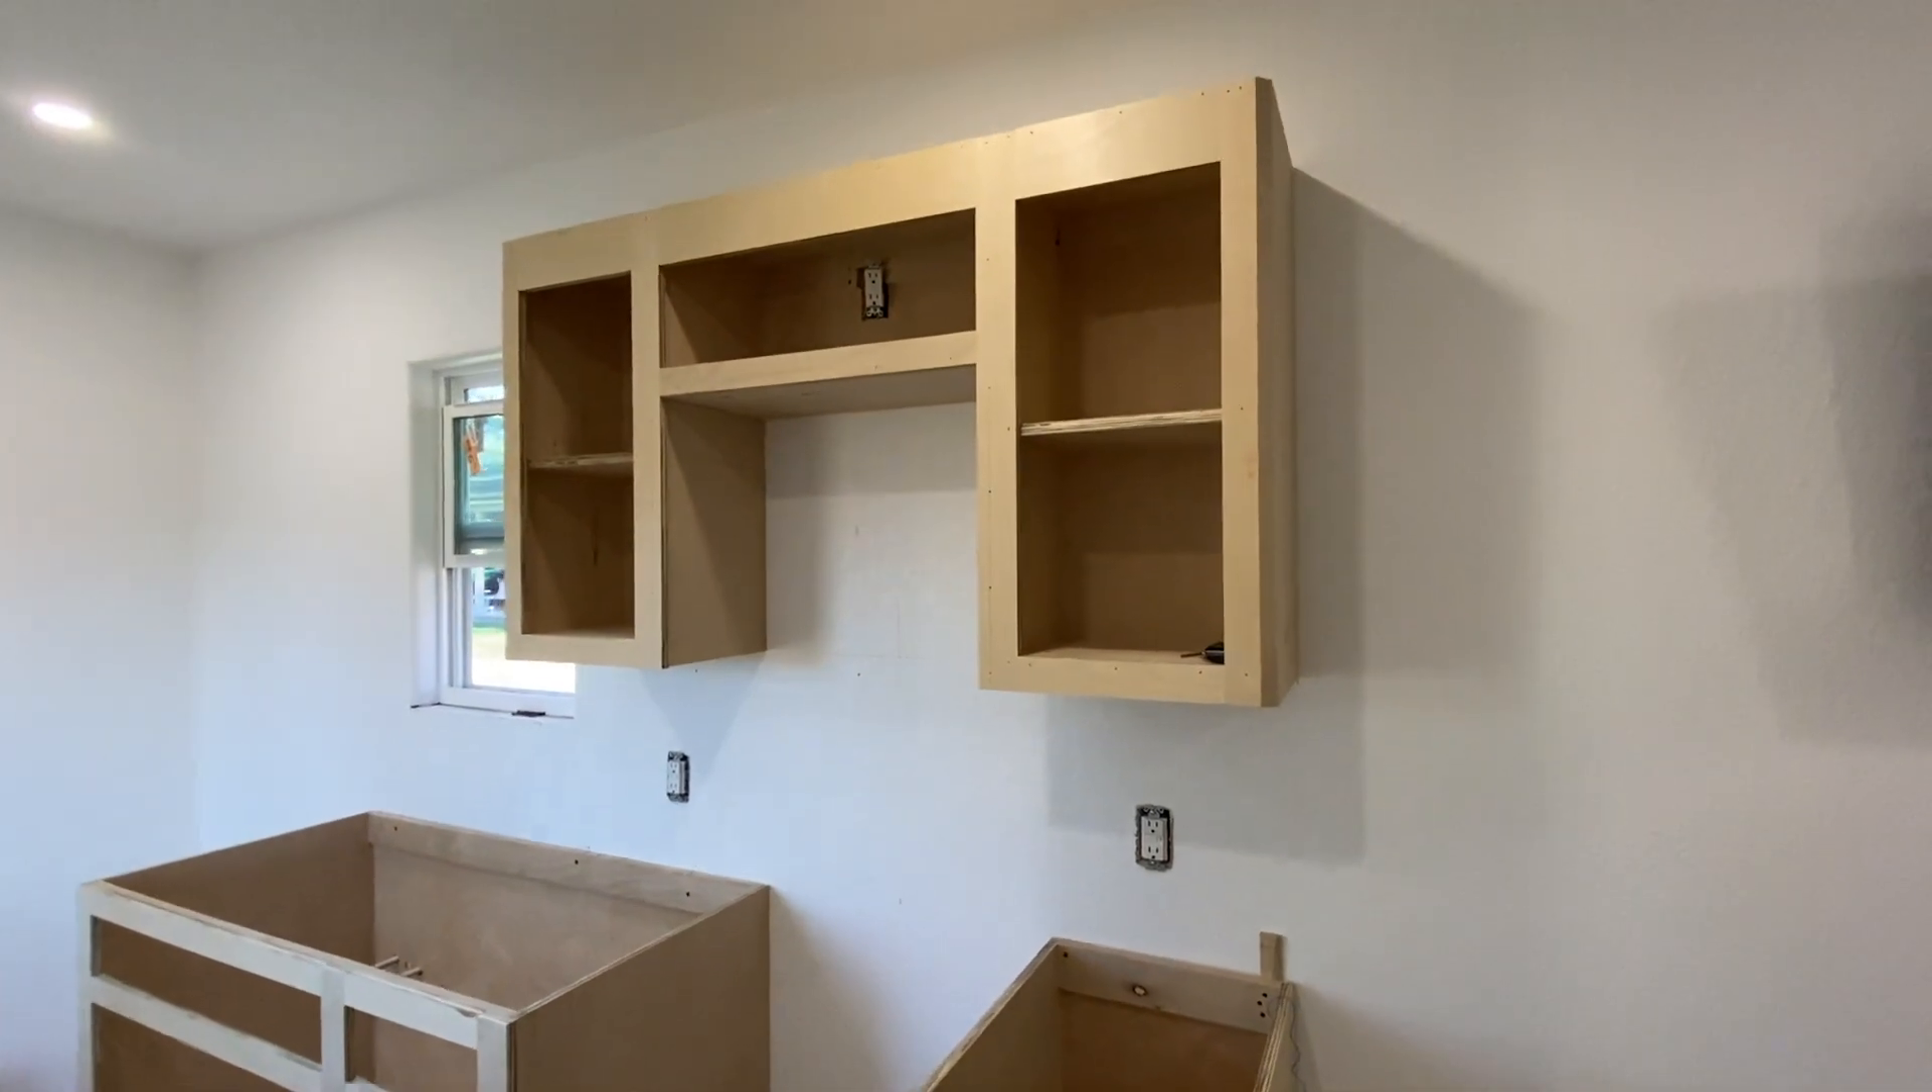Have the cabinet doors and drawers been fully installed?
No.